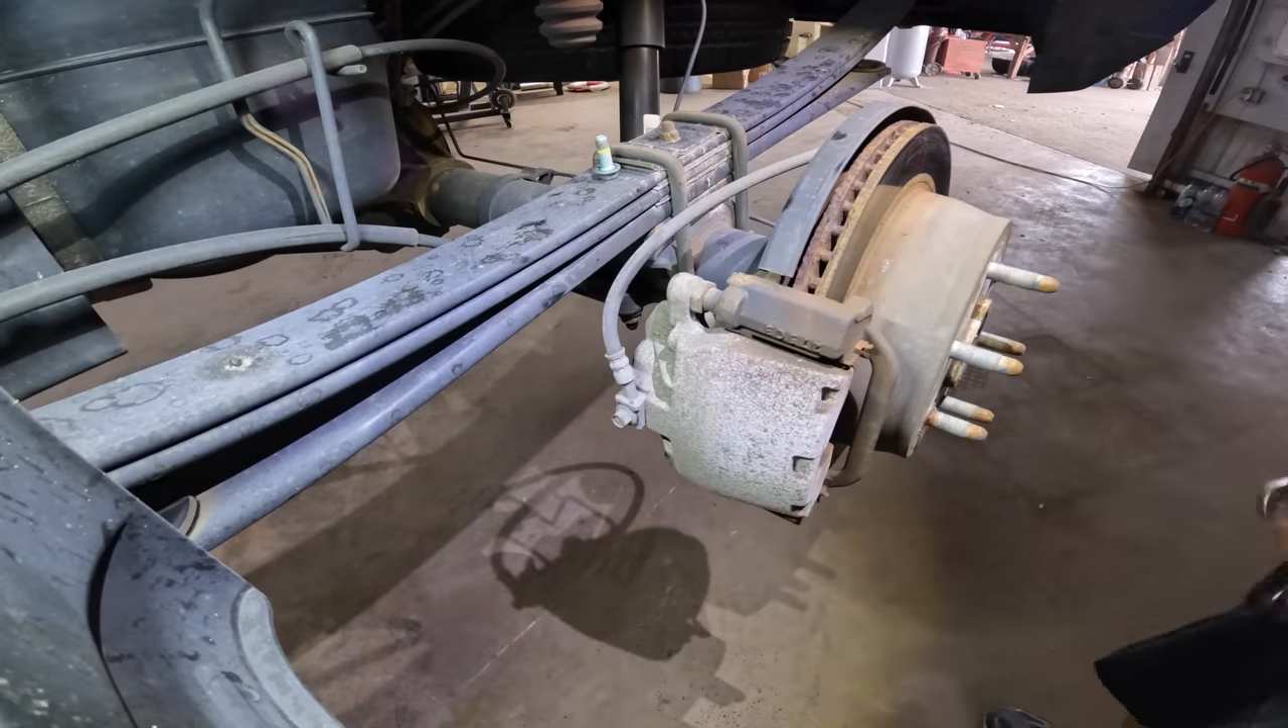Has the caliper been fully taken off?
No.